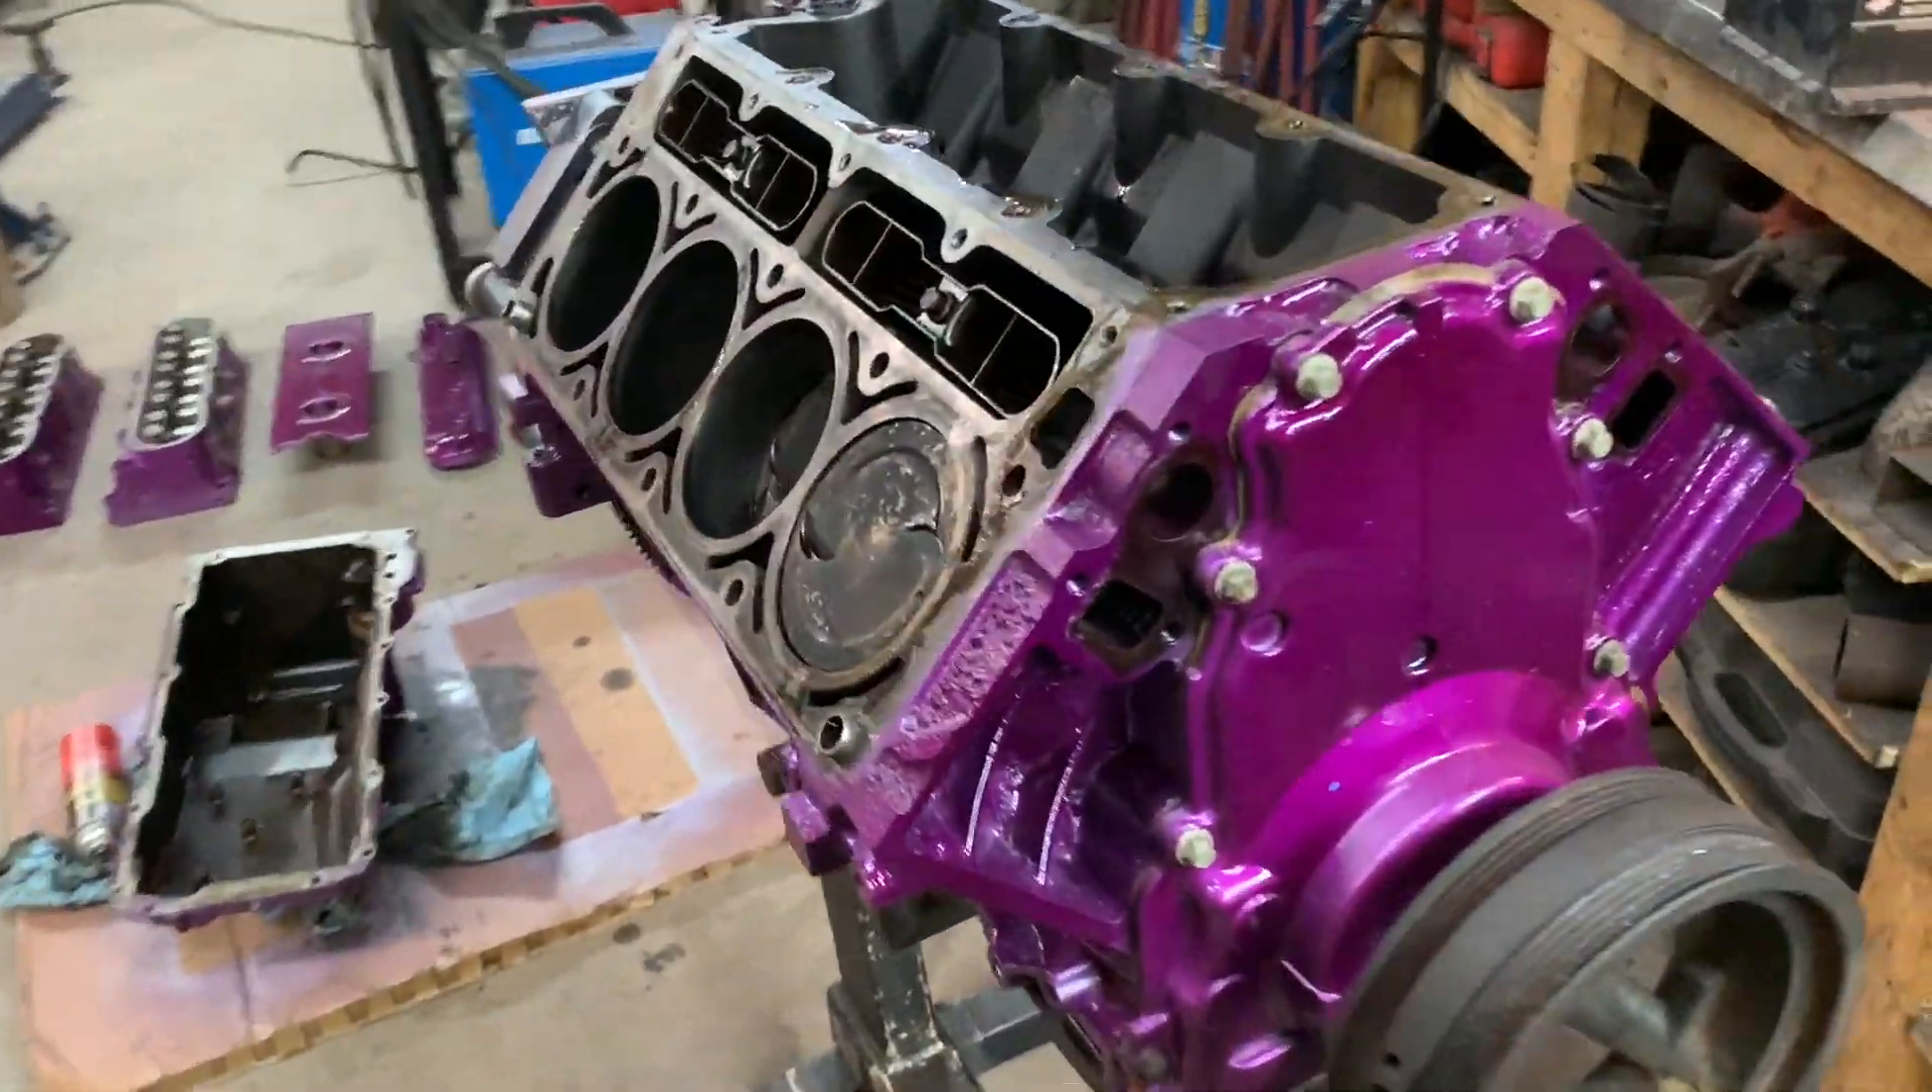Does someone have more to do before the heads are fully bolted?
Yes.